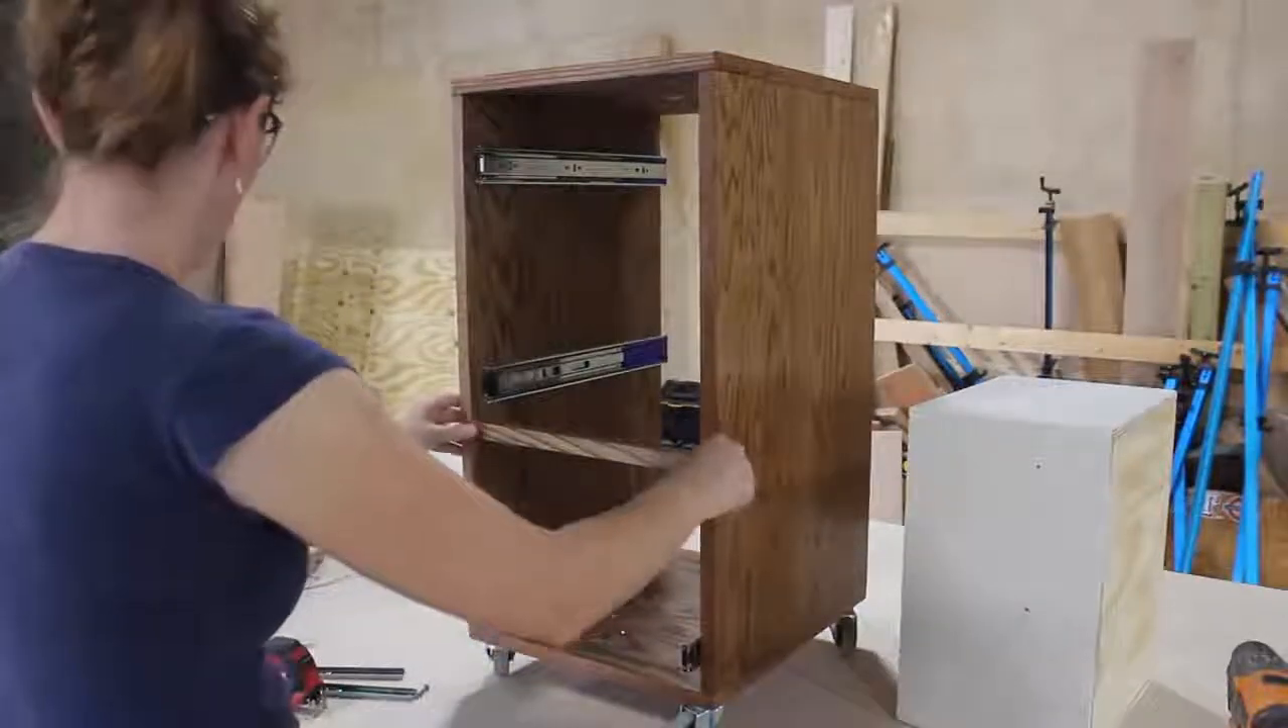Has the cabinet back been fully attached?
No.